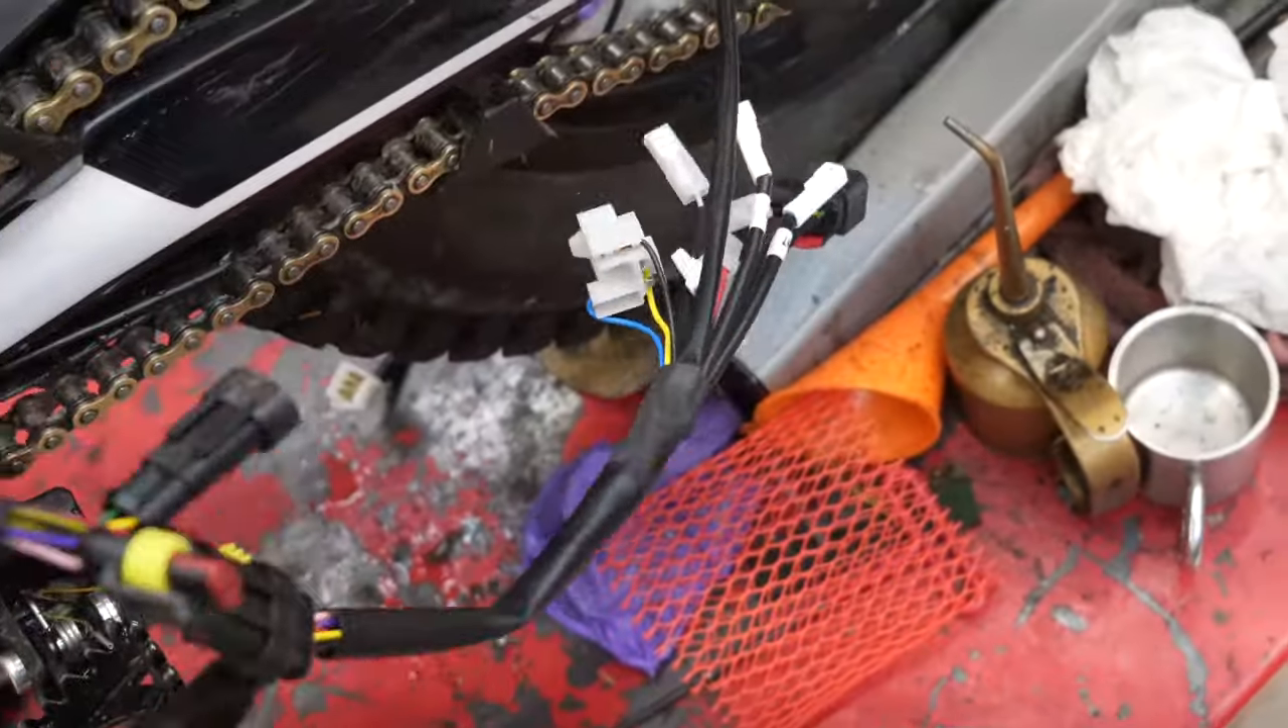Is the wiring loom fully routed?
No.